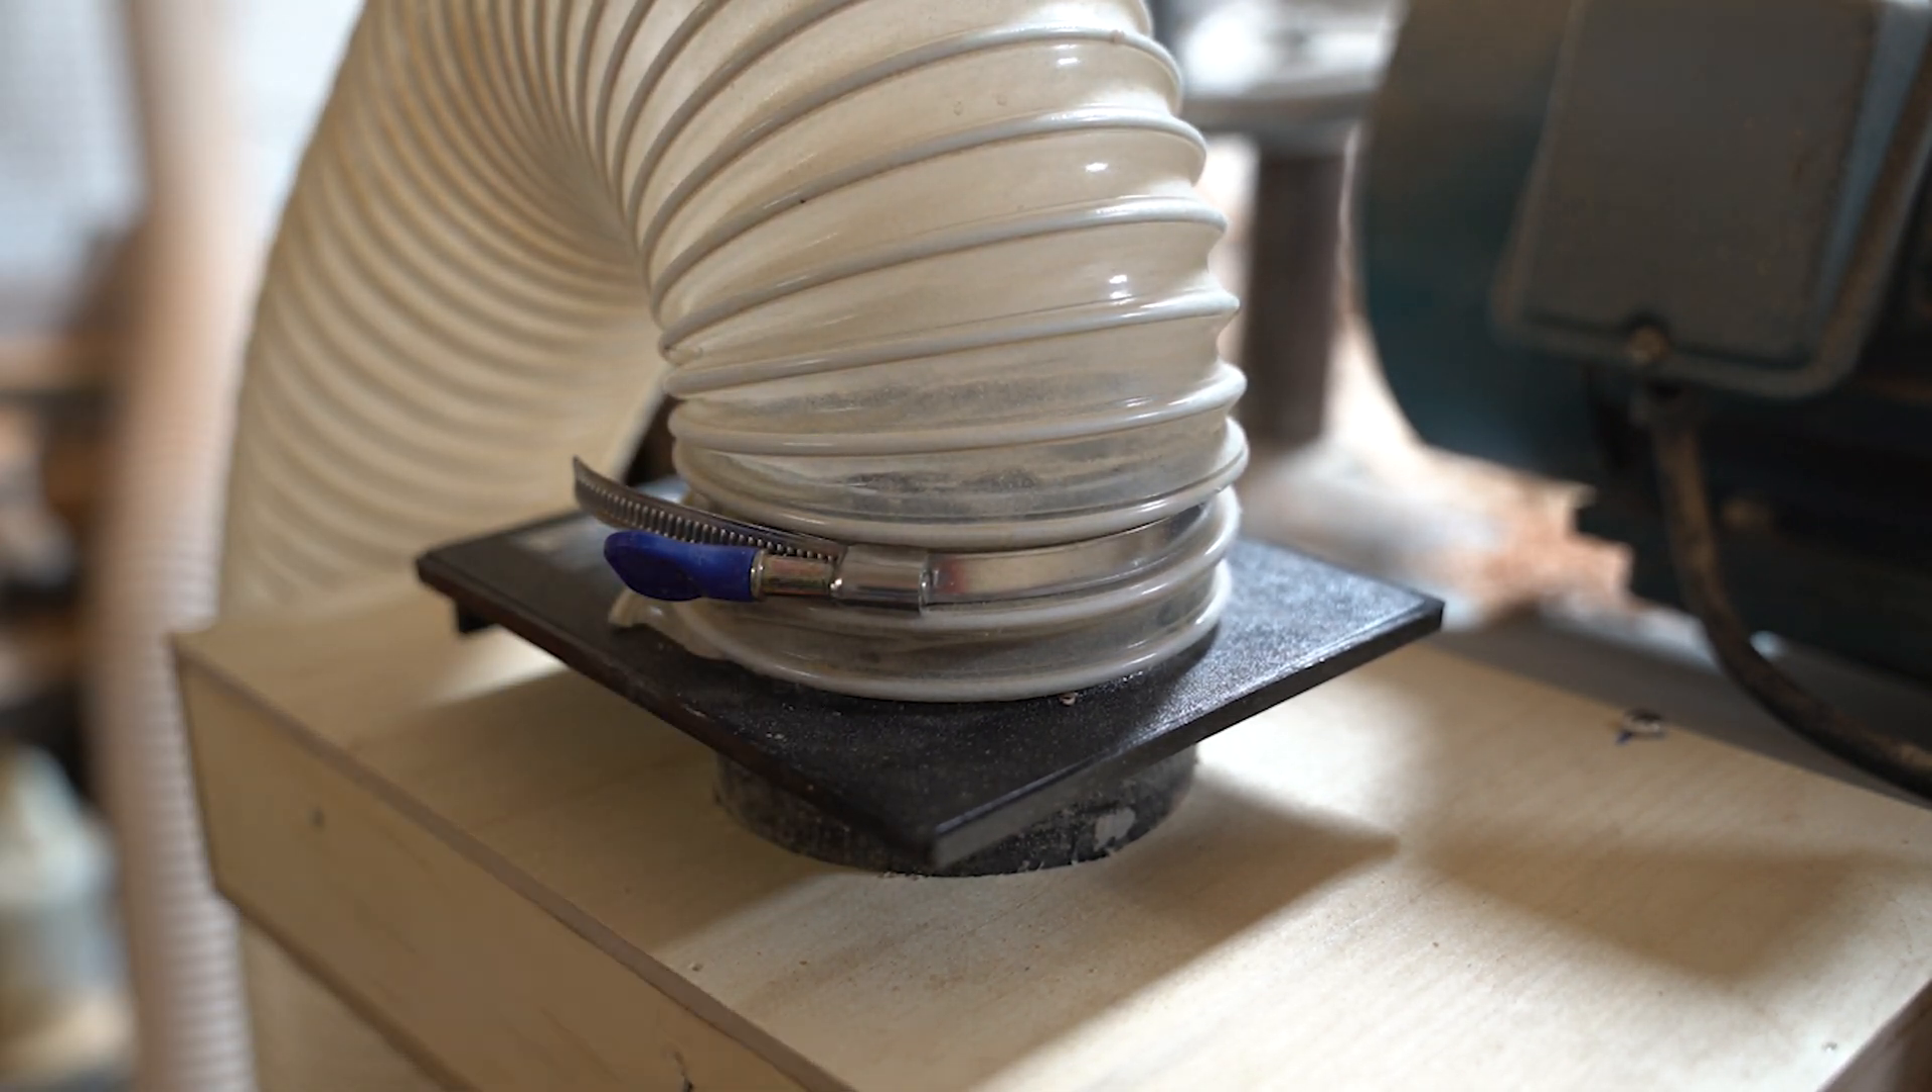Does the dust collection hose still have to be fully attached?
No.